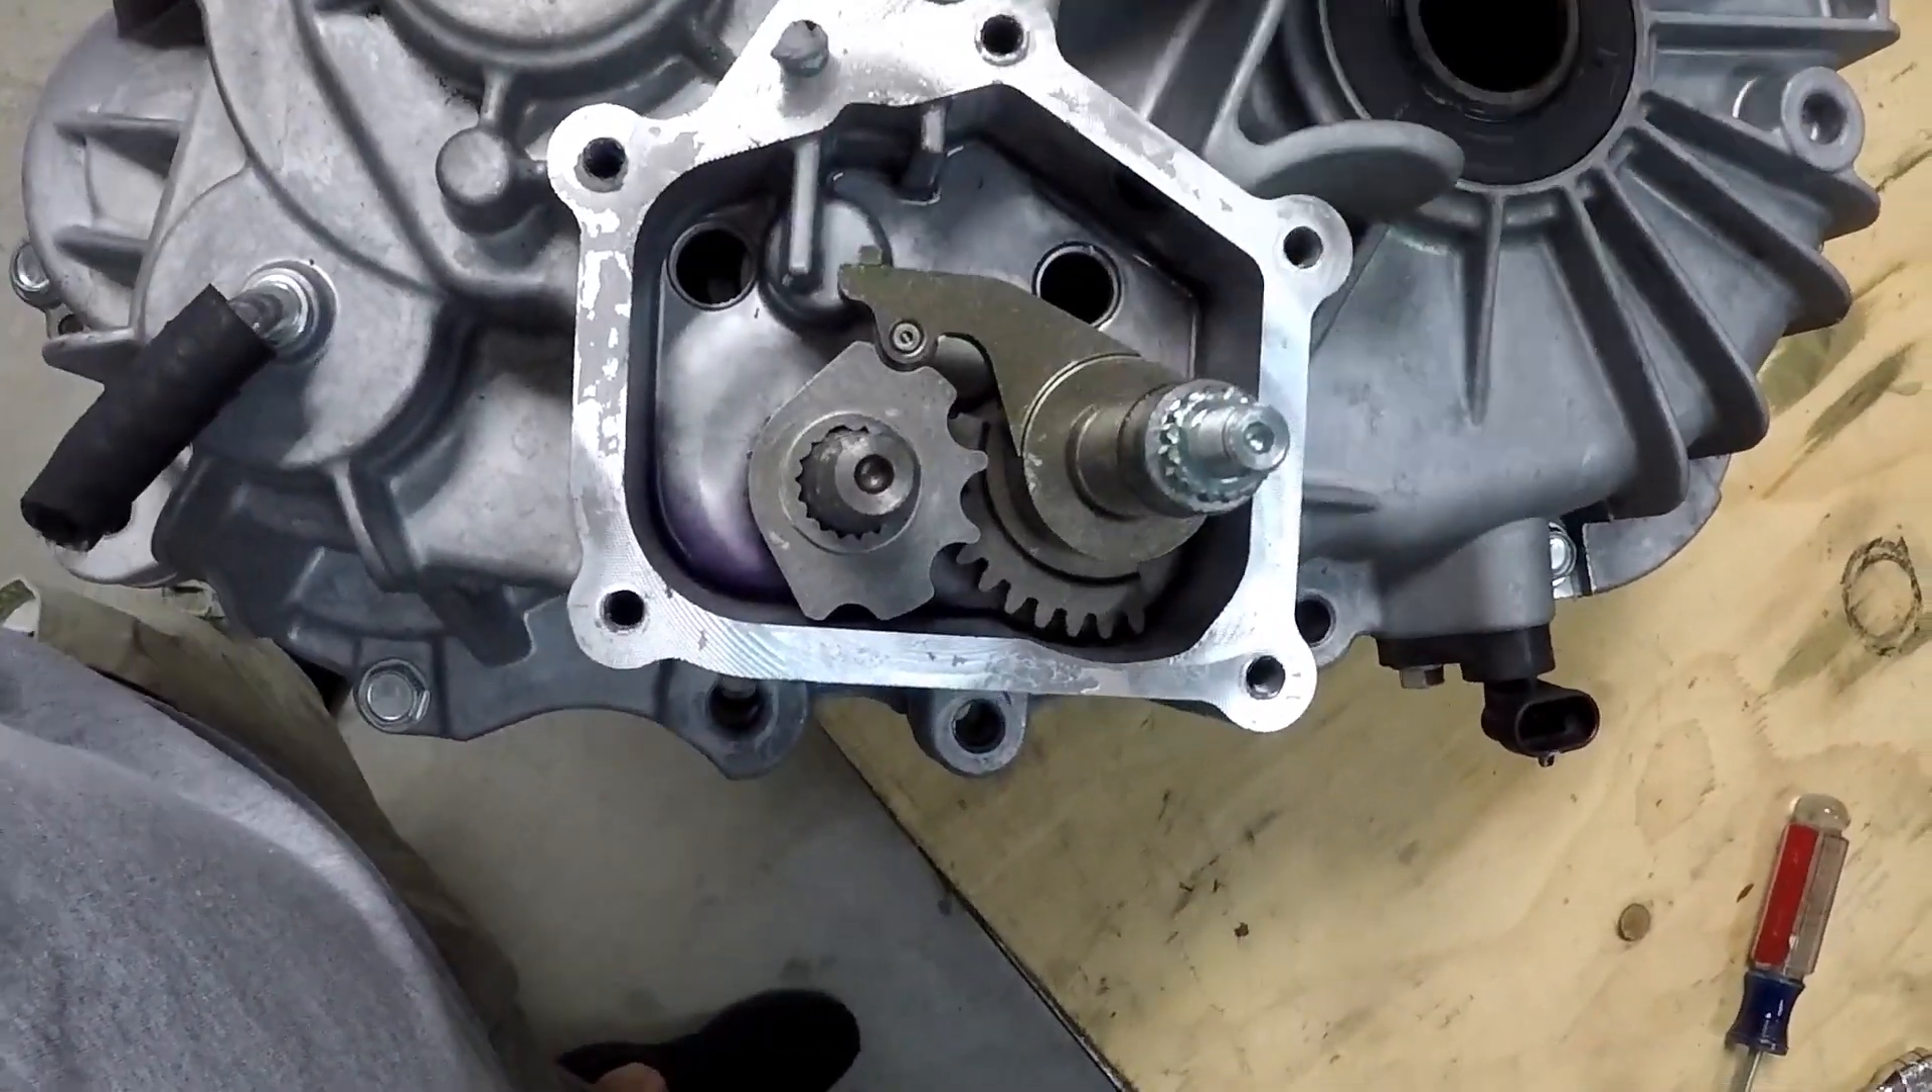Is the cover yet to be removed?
No.